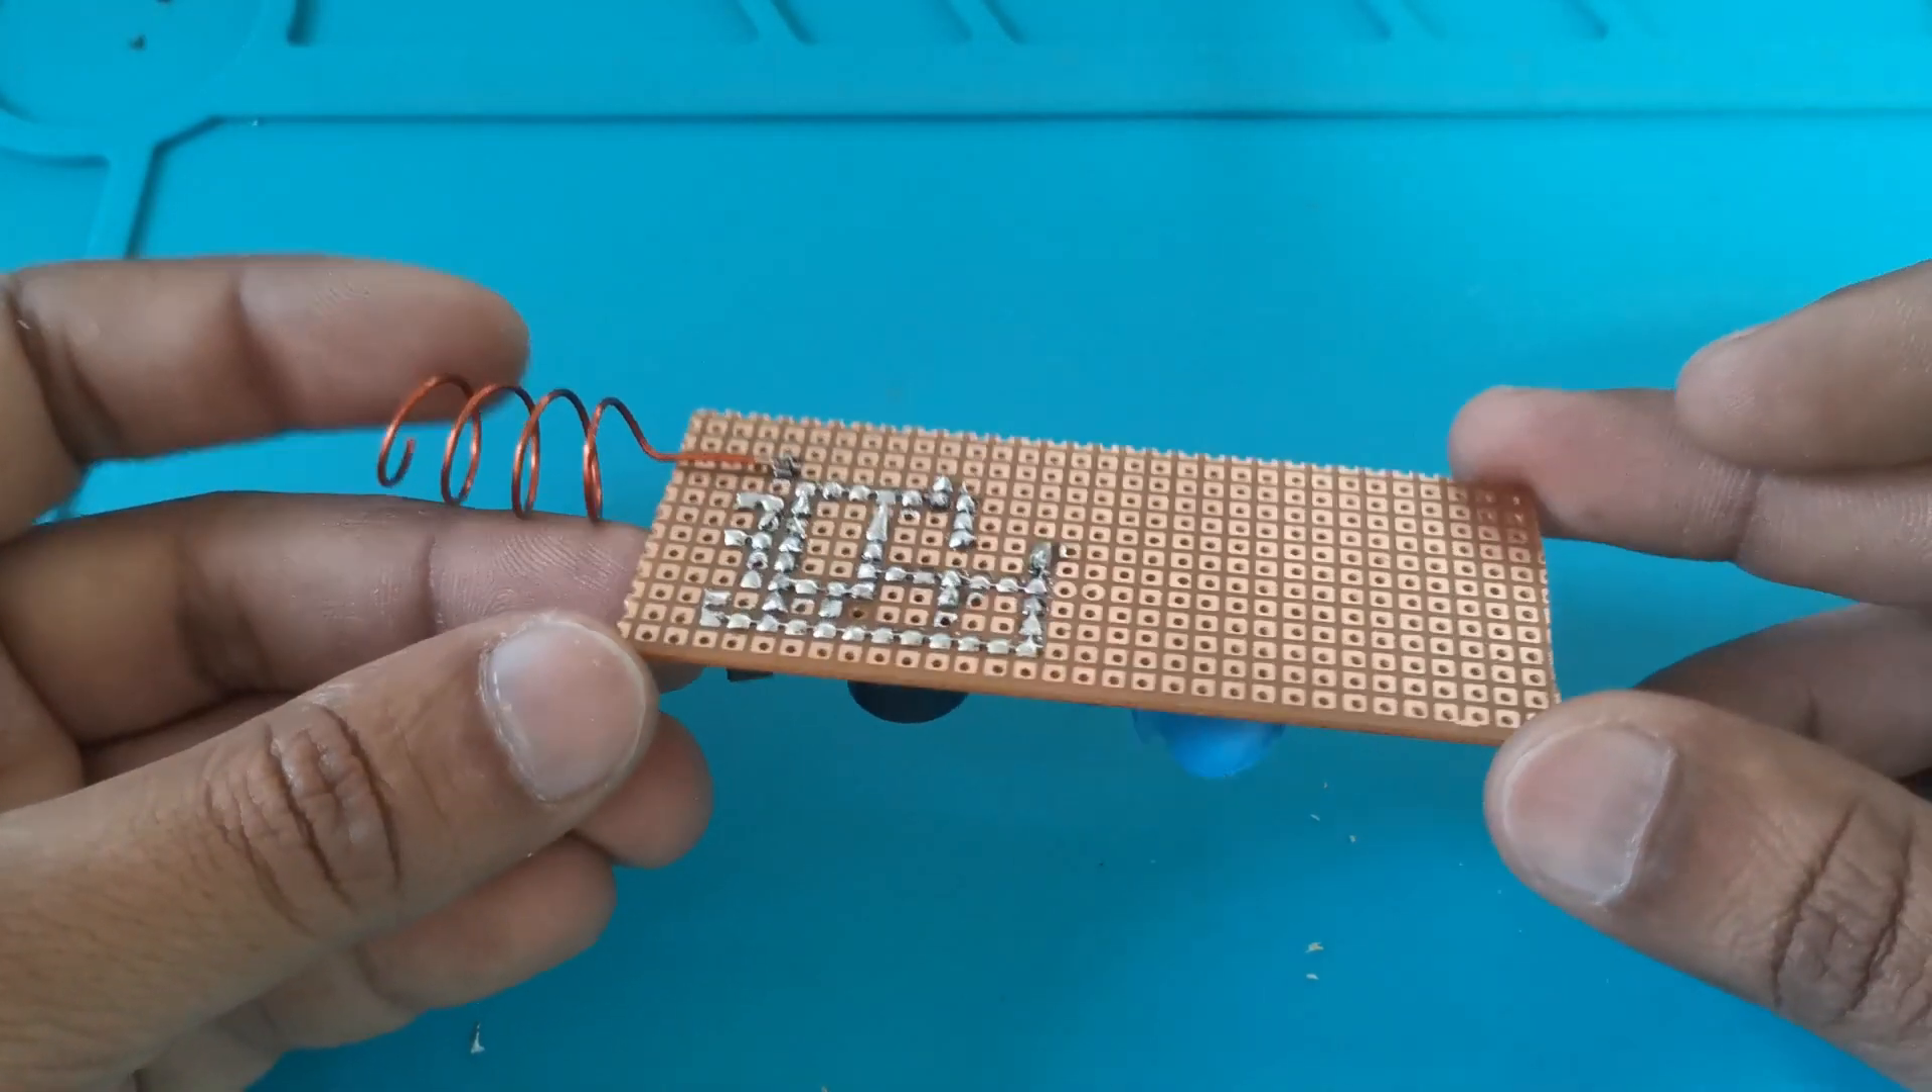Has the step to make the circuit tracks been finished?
Yes.